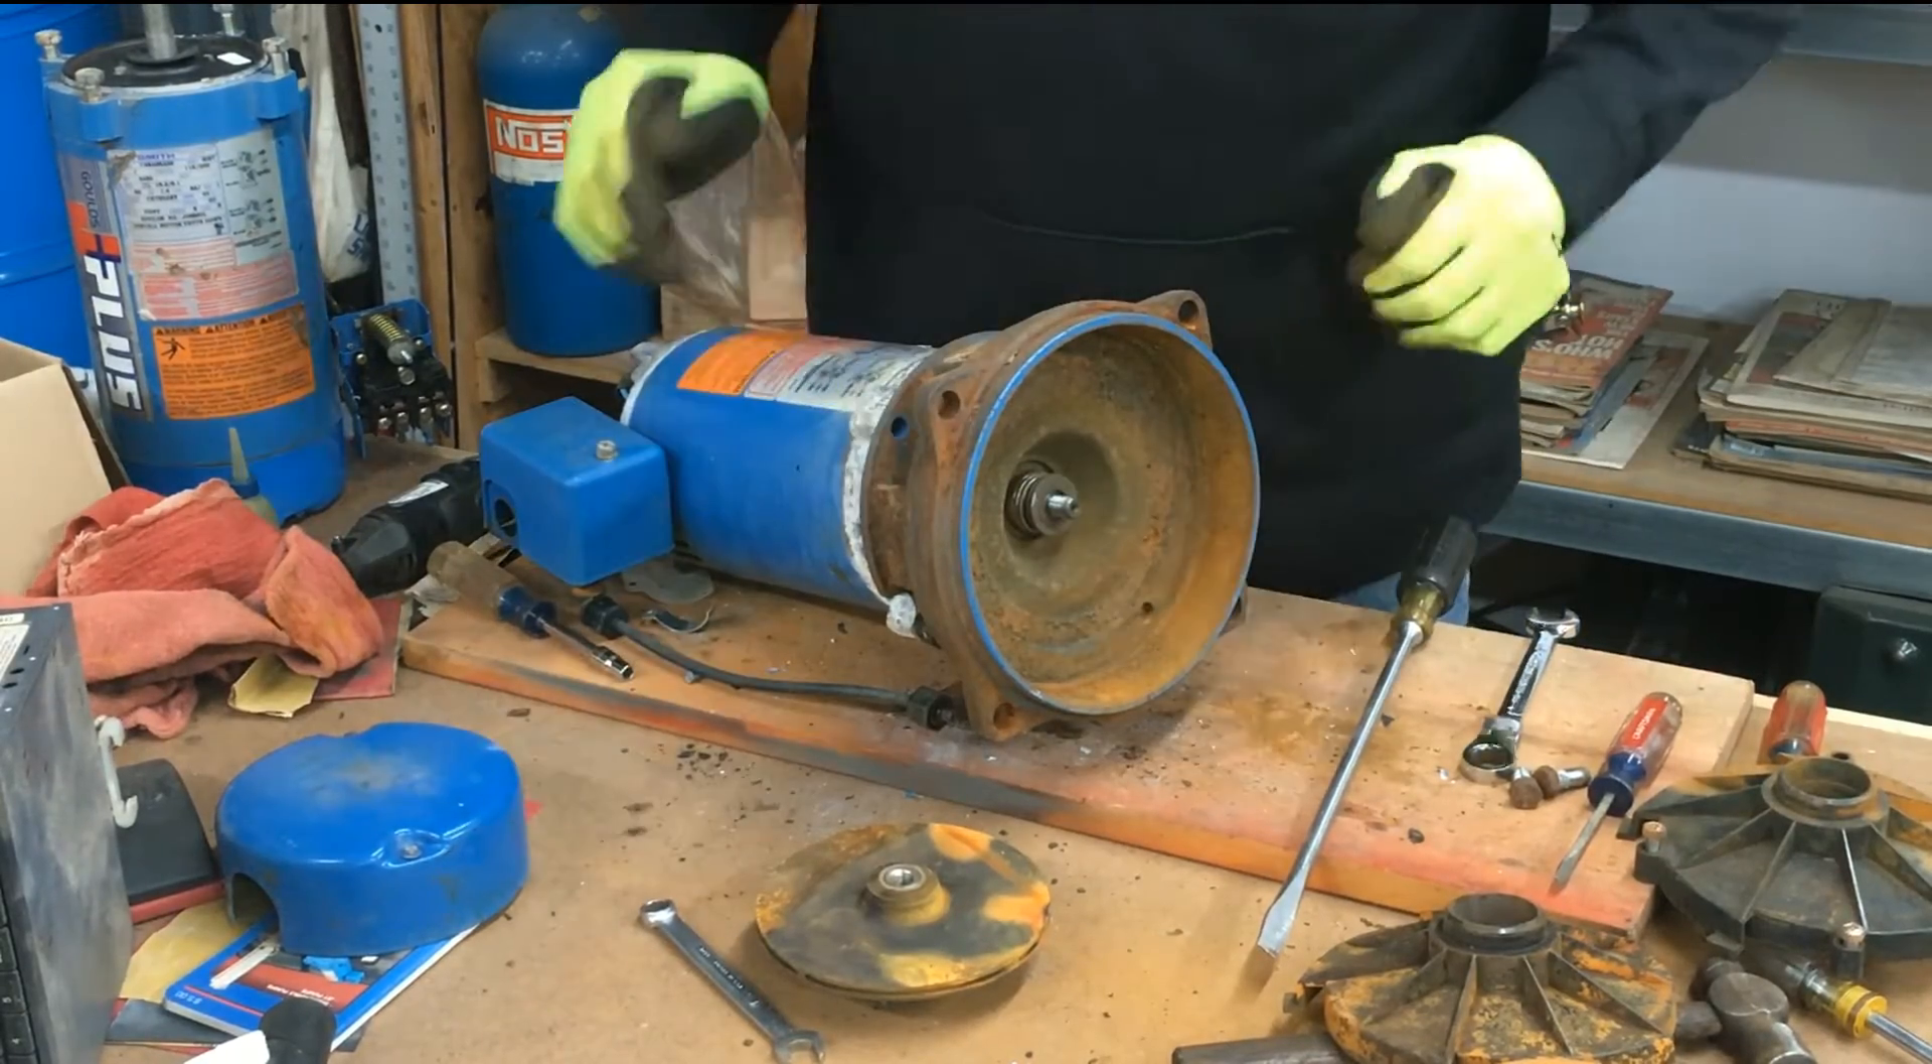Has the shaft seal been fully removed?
No.